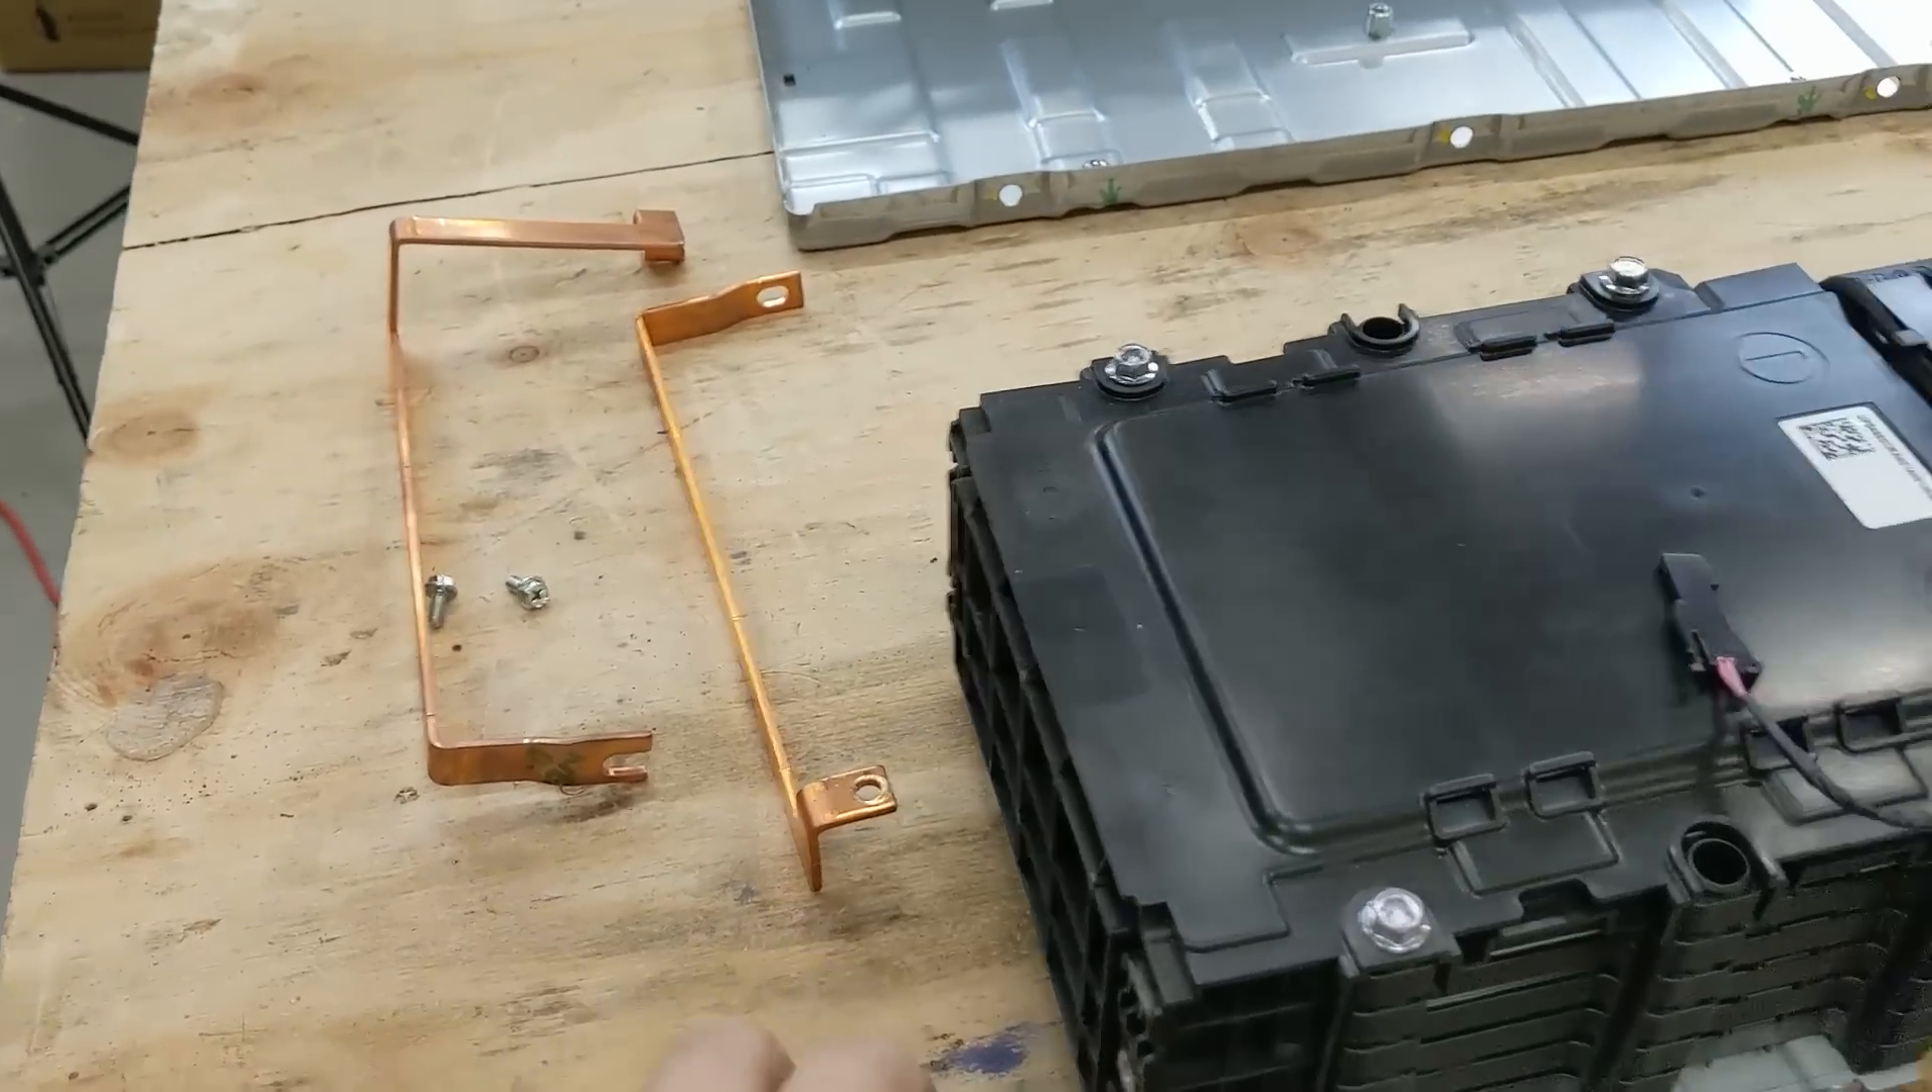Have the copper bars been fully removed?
Yes.